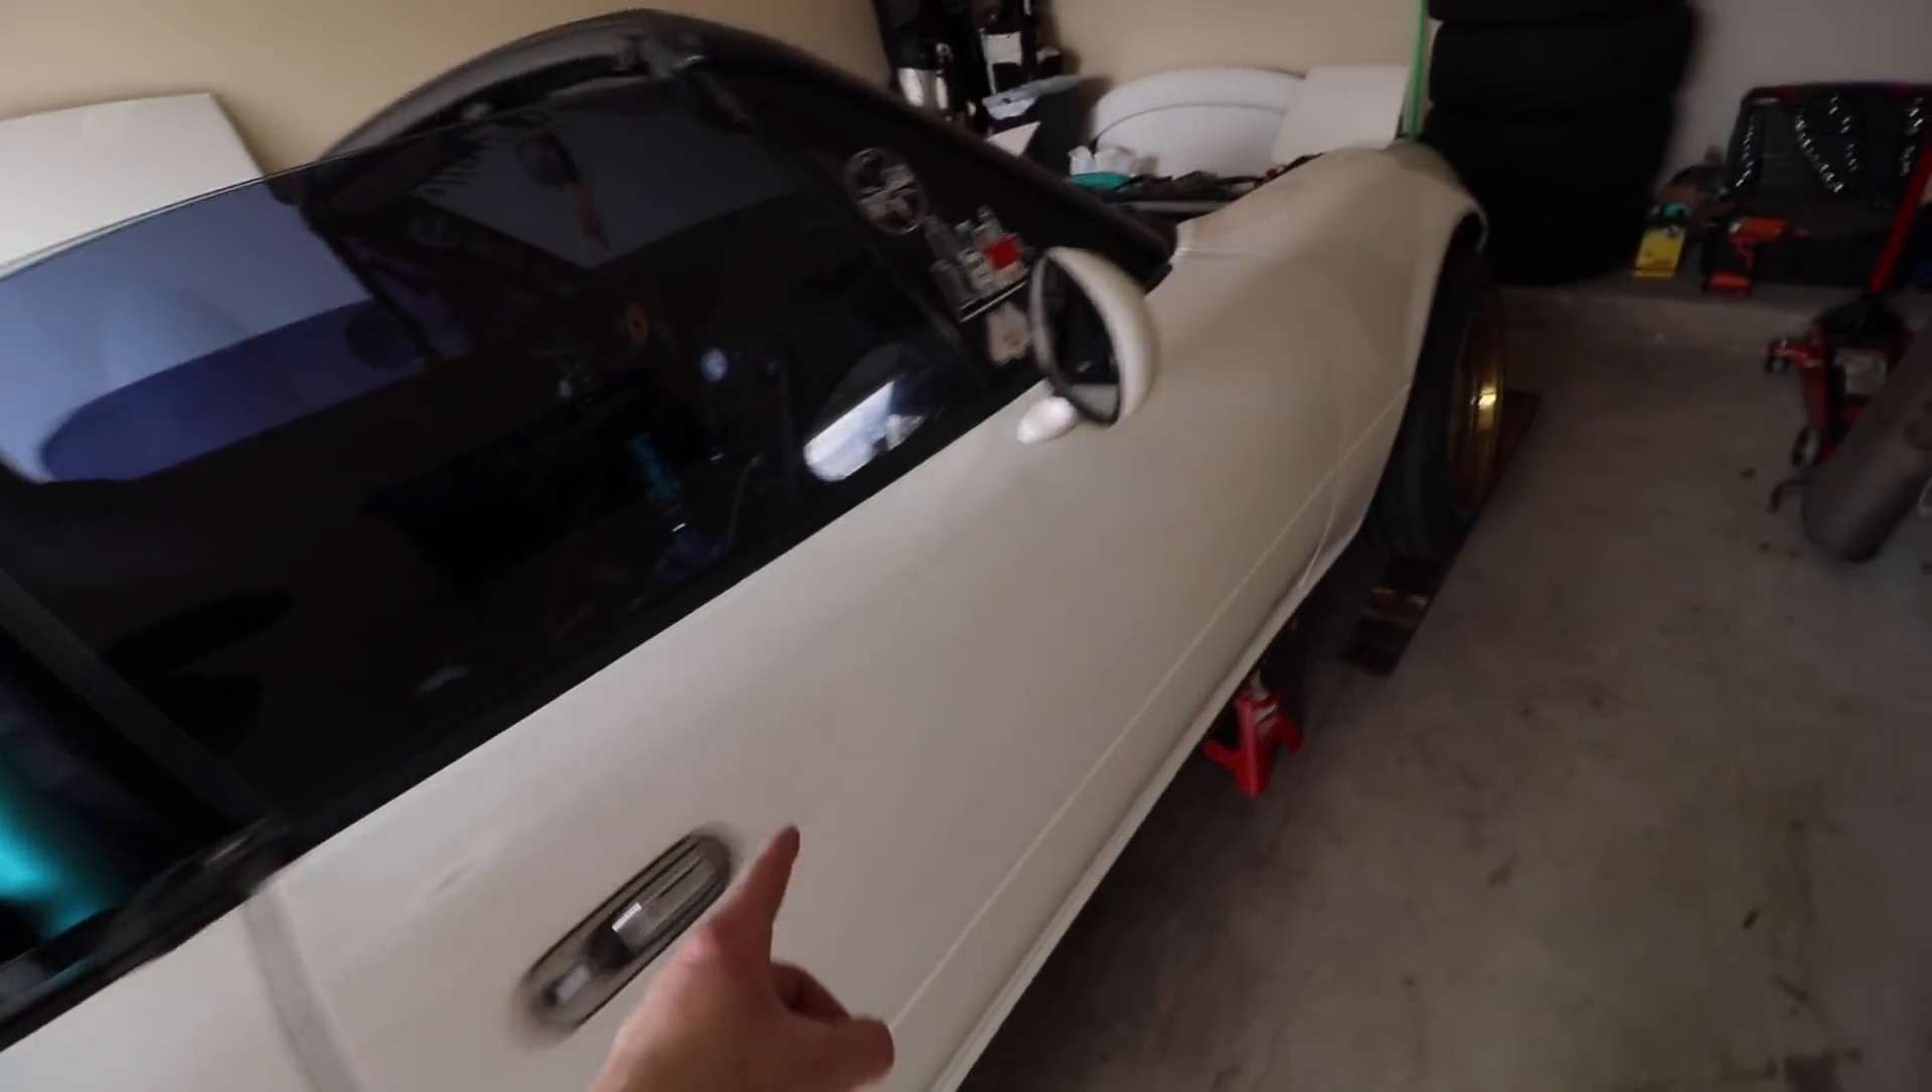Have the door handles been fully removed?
No.